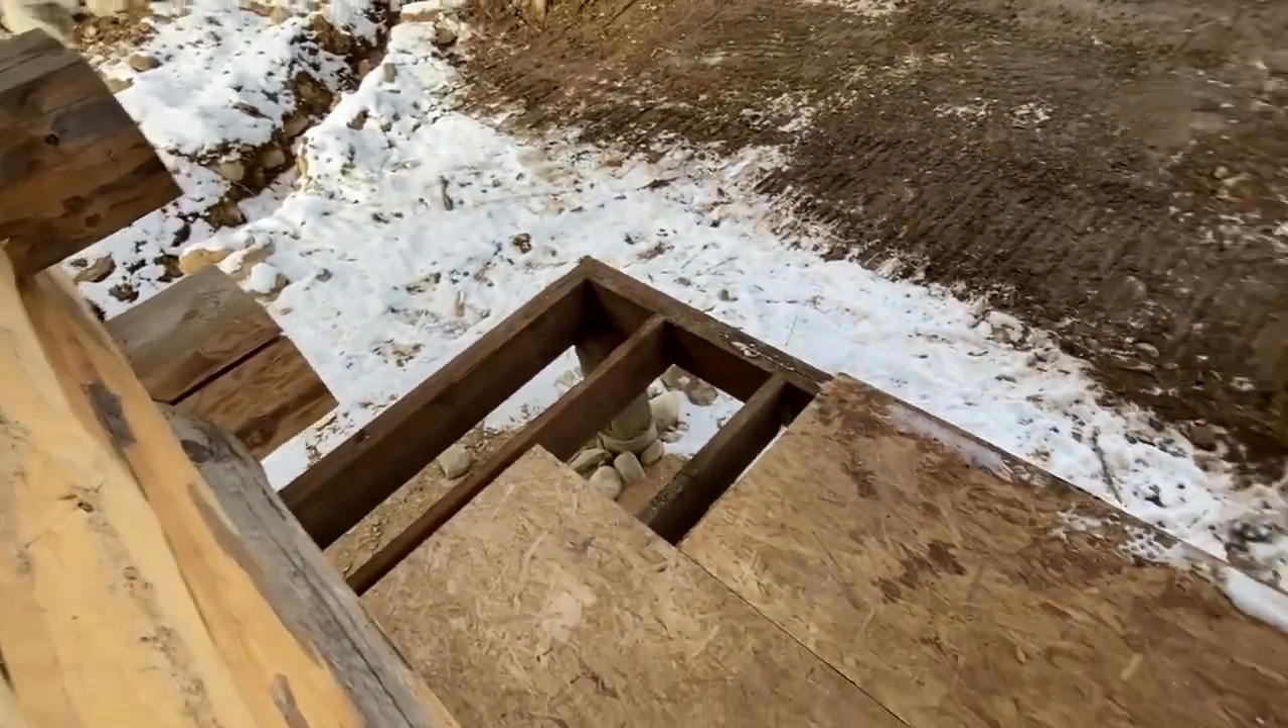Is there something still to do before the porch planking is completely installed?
Yes.